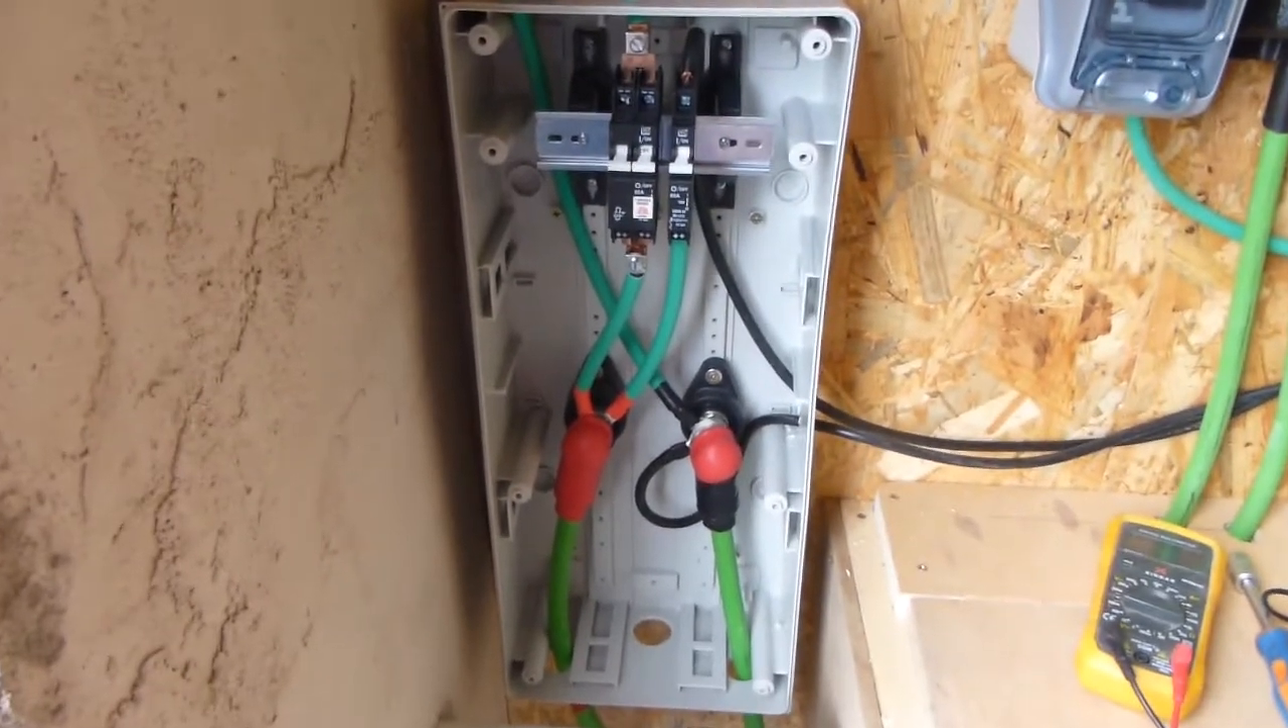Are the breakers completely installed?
Yes.